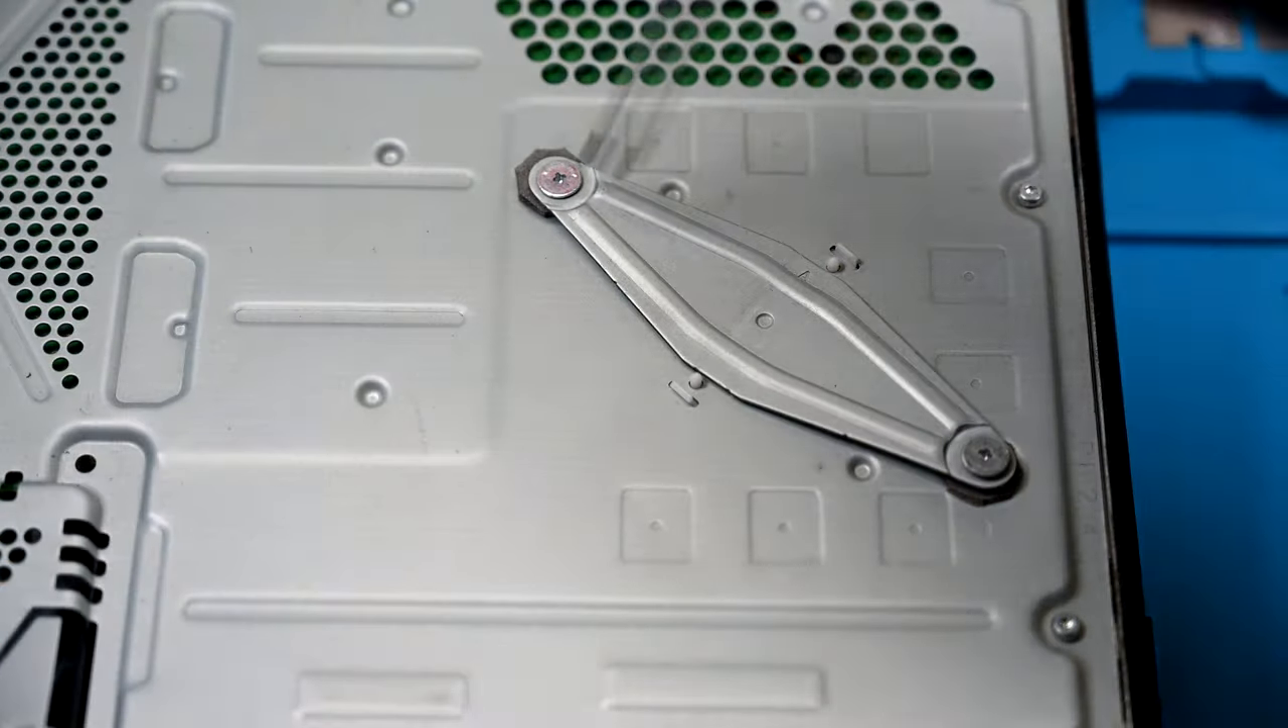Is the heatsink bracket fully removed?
No.